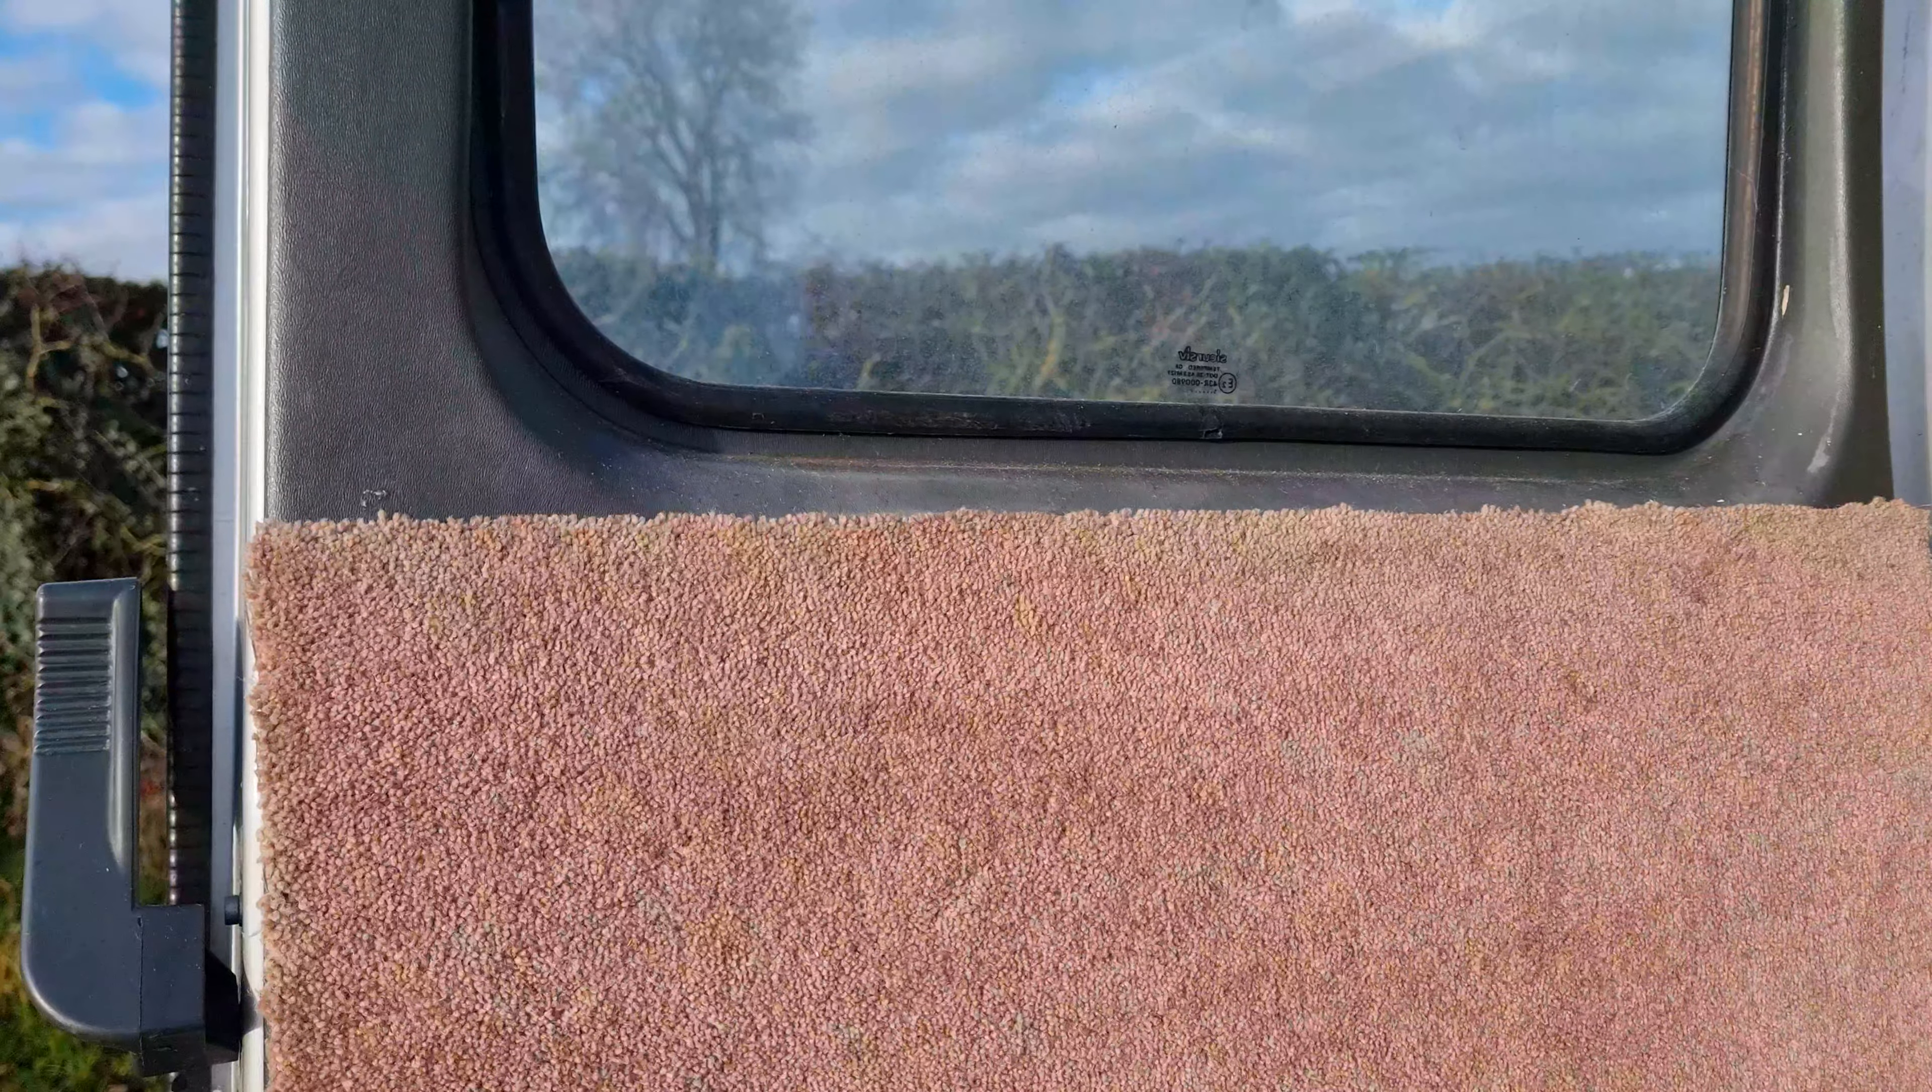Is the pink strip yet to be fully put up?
No.